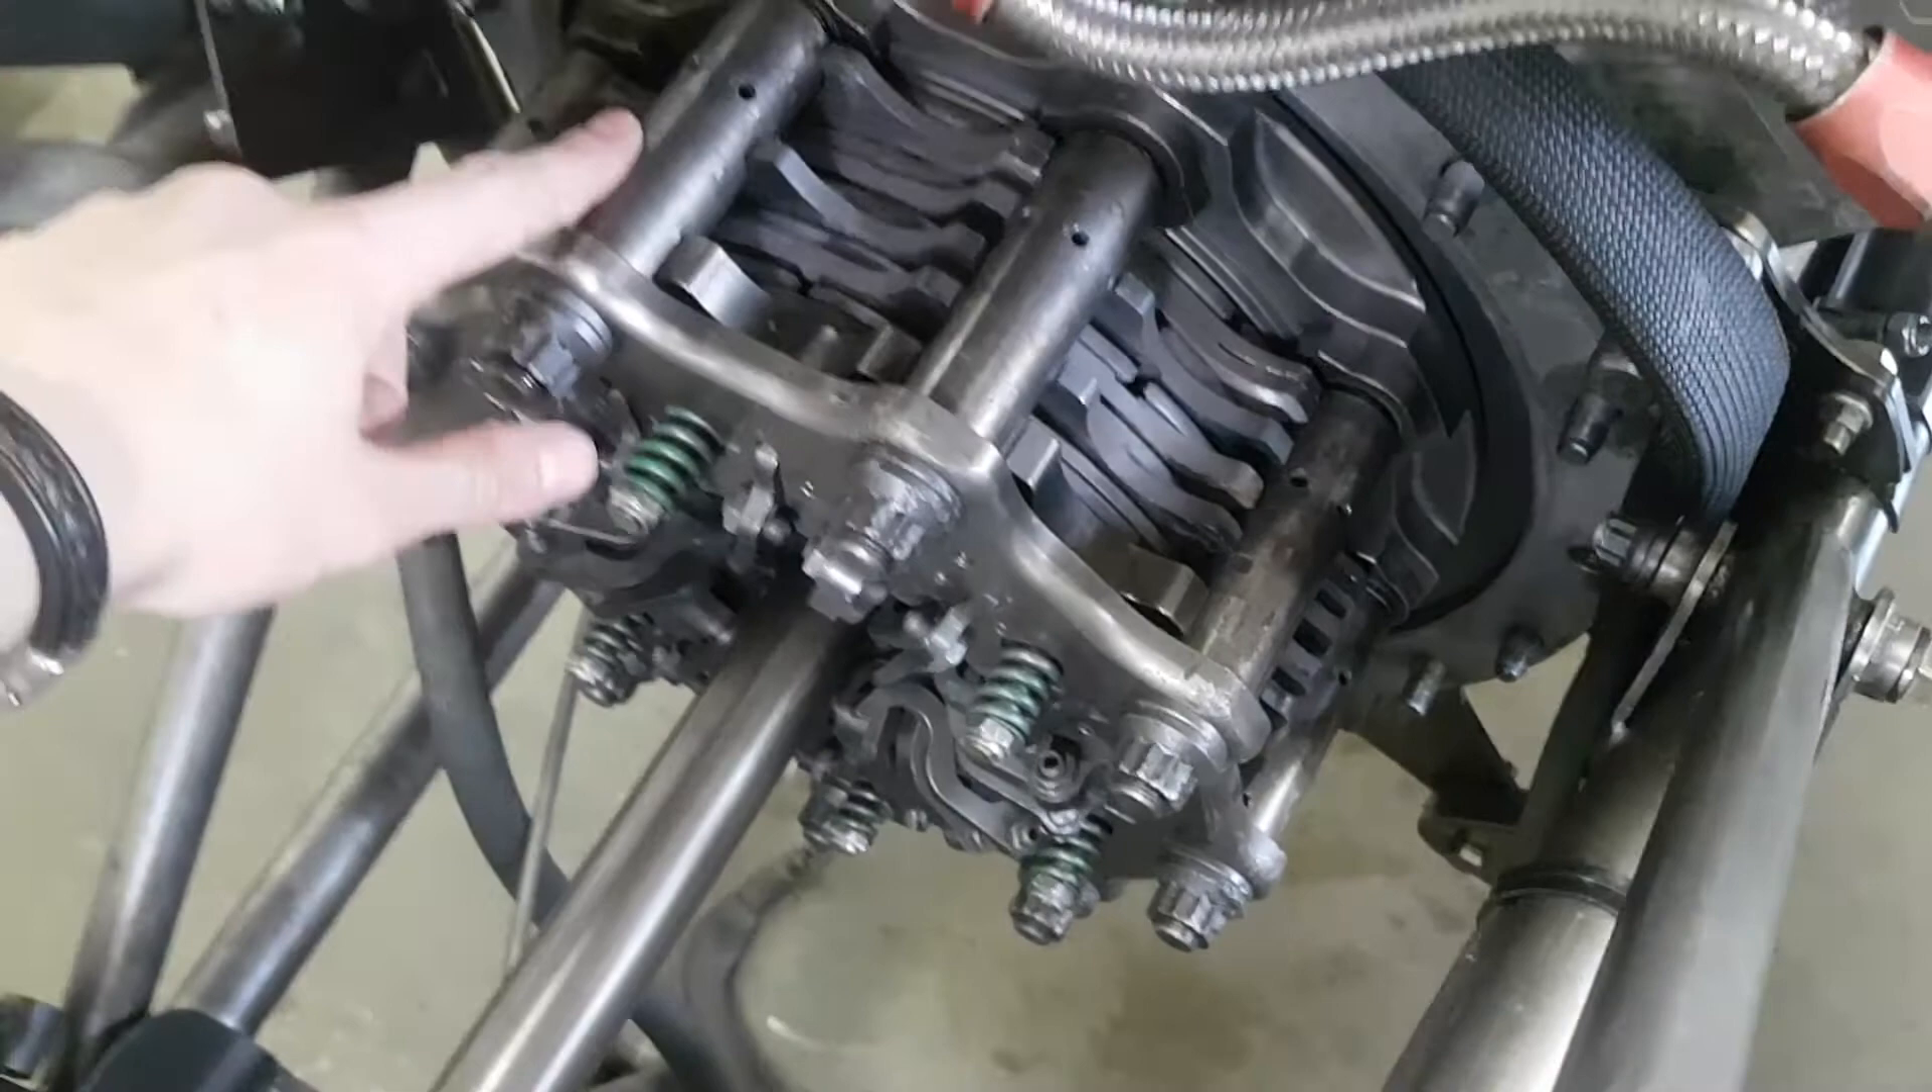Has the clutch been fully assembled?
Yes.